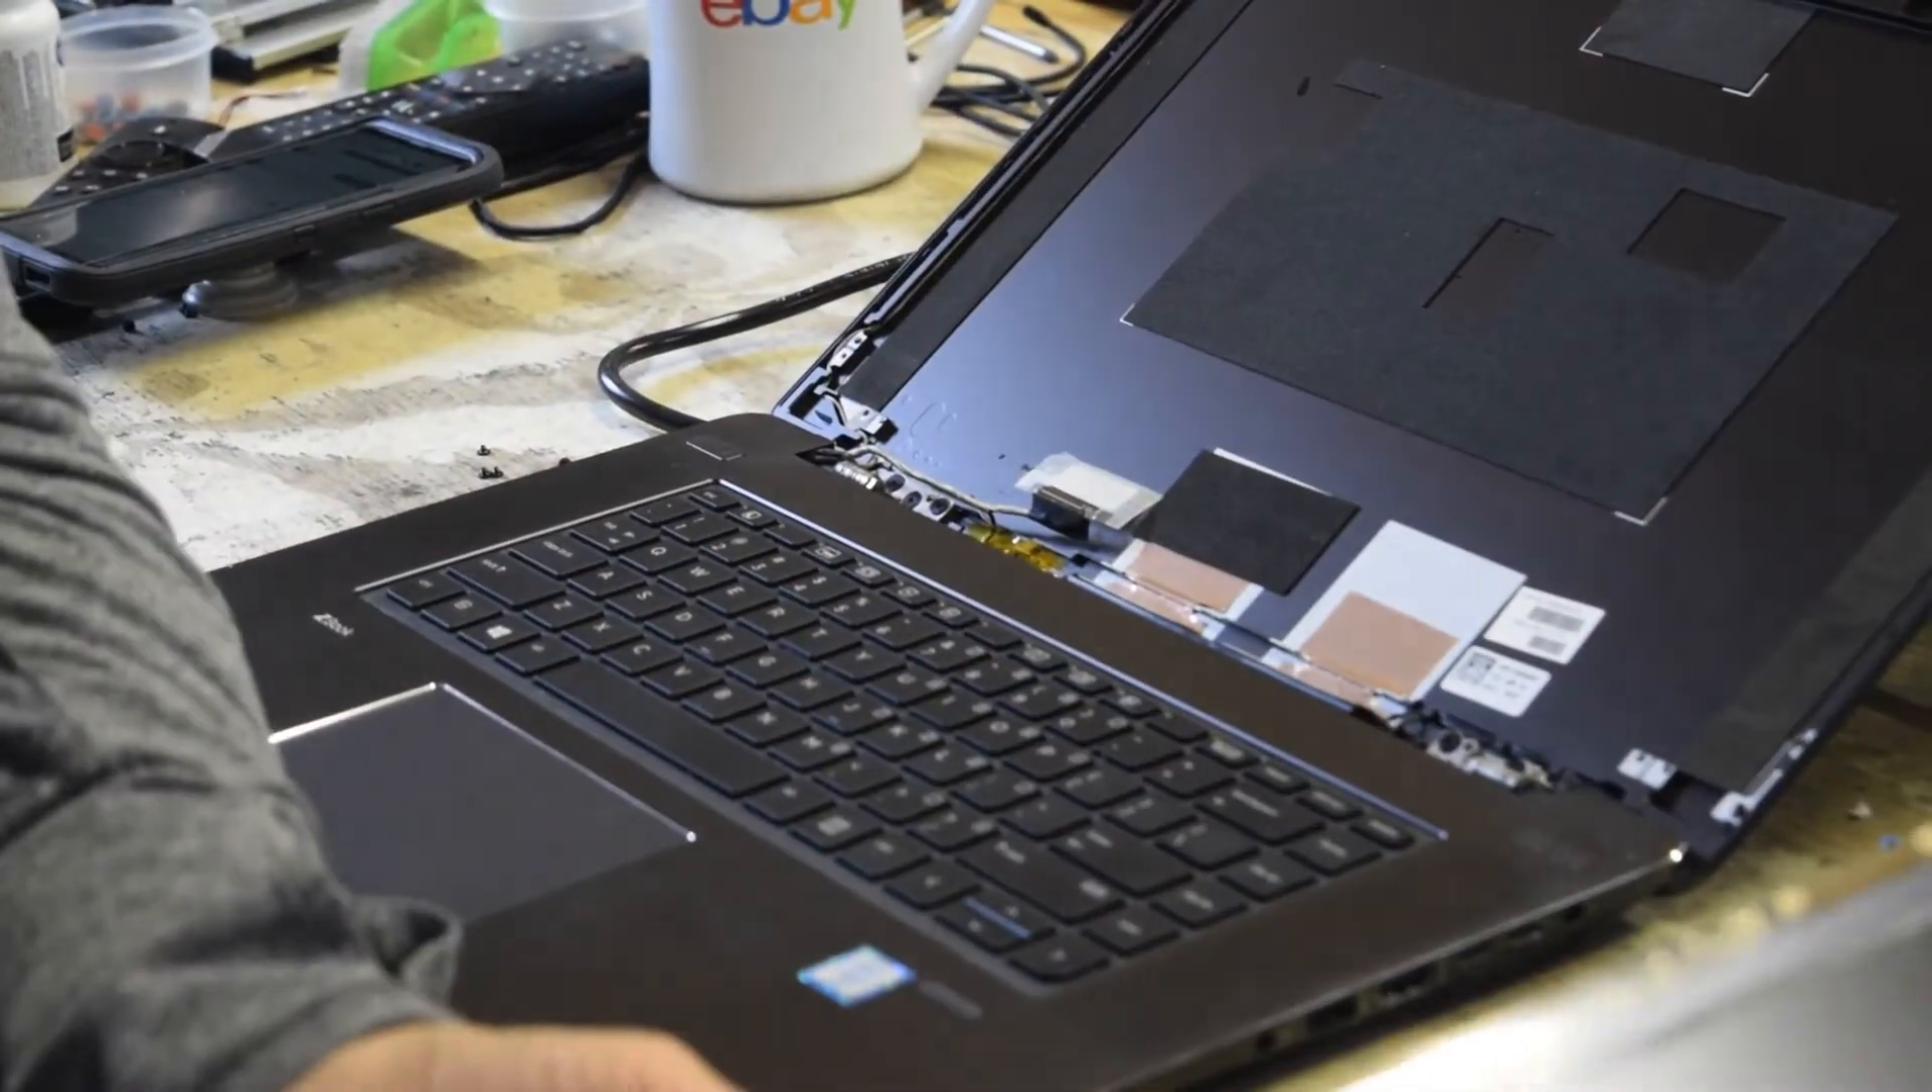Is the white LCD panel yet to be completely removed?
No.